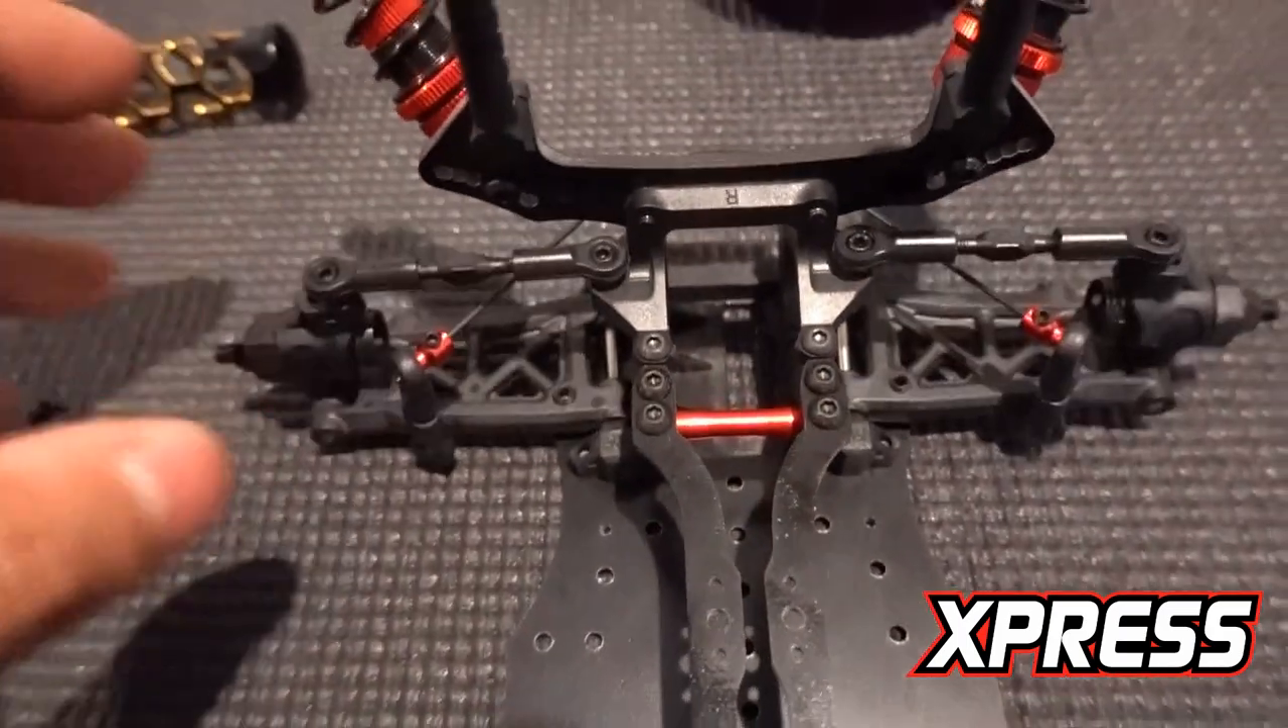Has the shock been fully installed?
No.